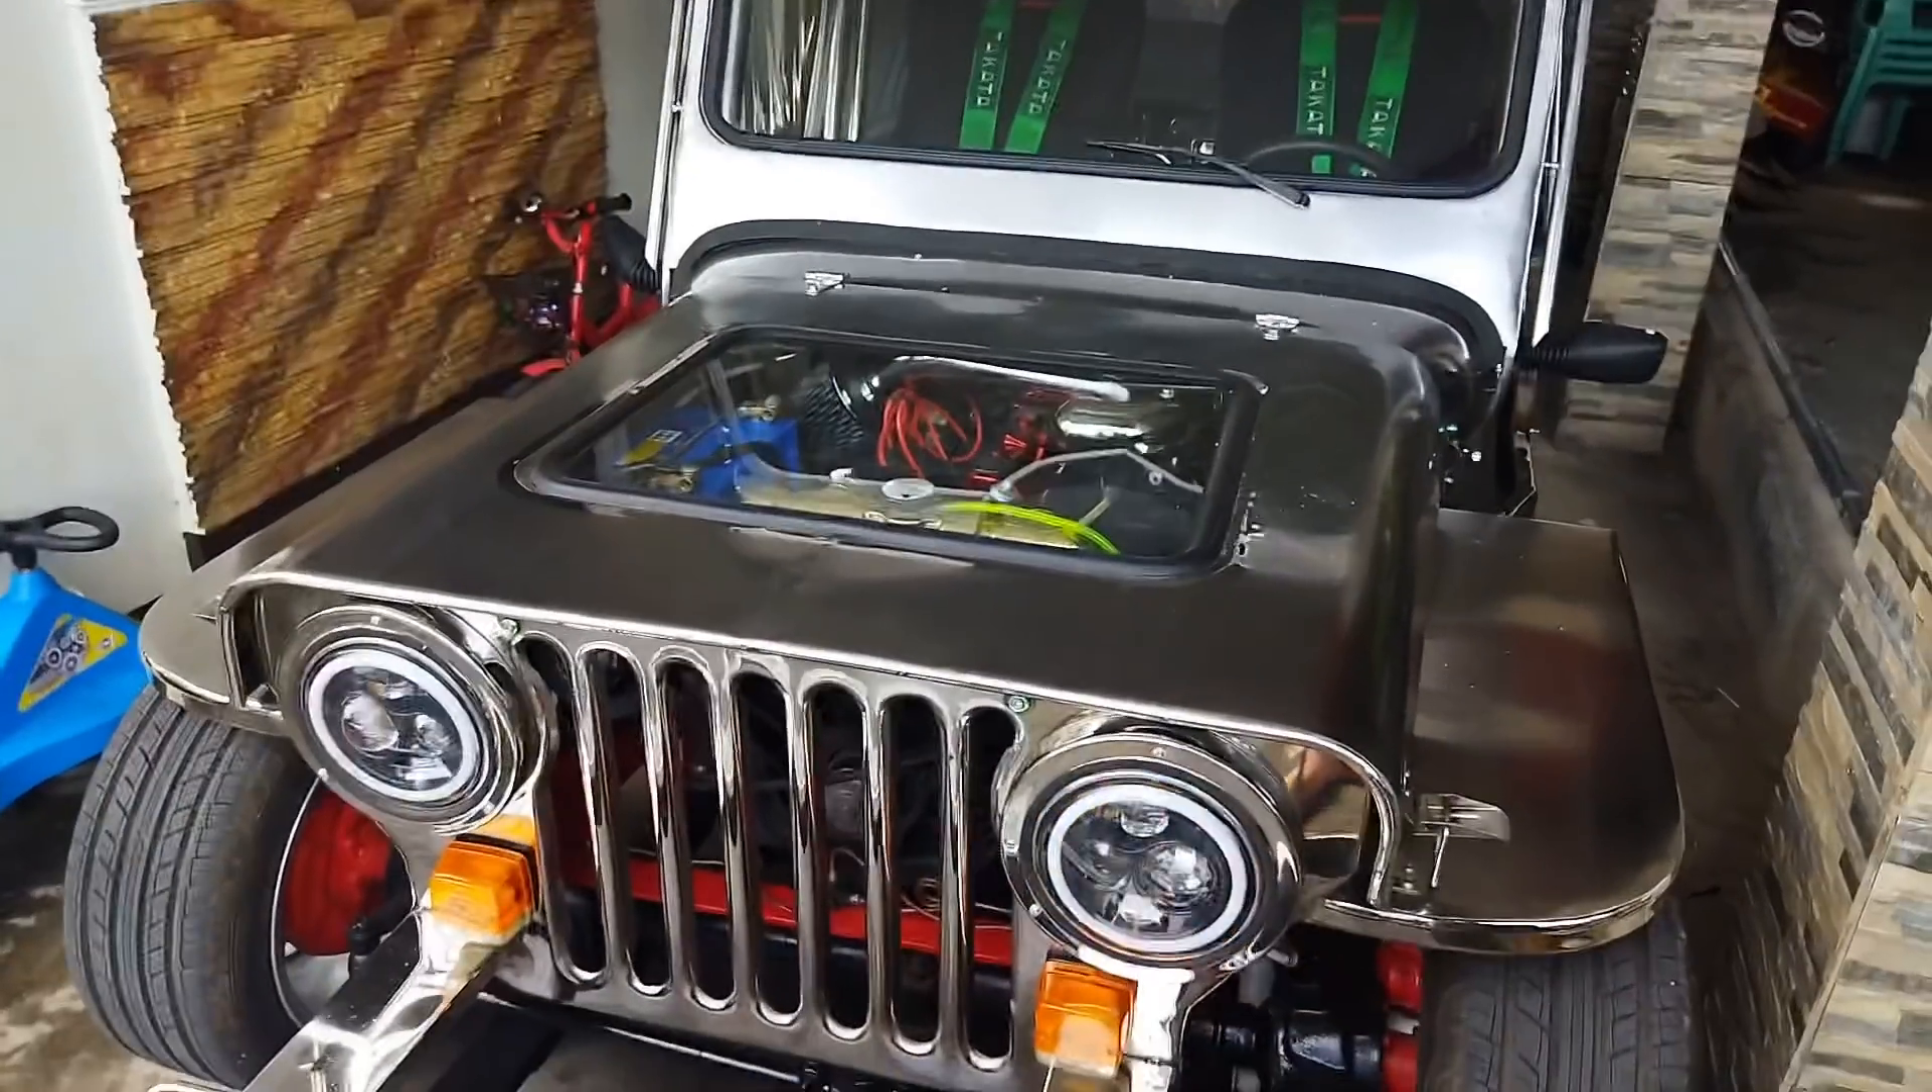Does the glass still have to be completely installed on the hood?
No.